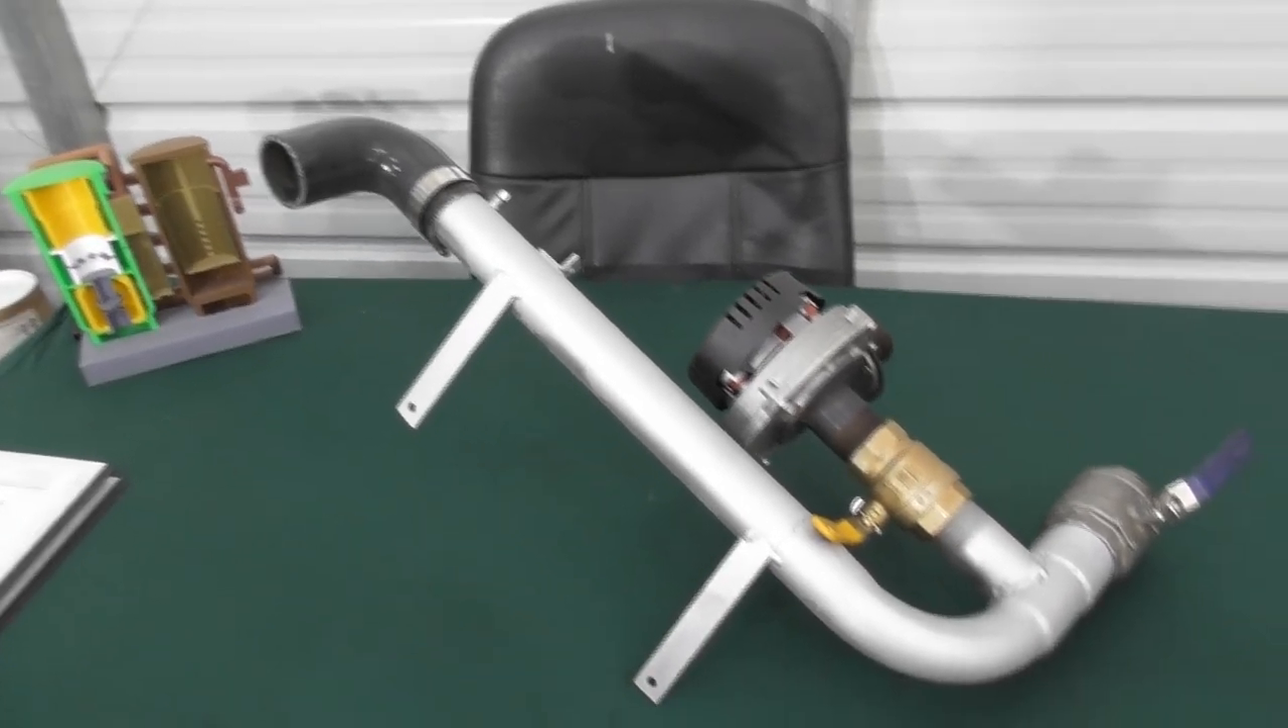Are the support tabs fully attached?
Yes.